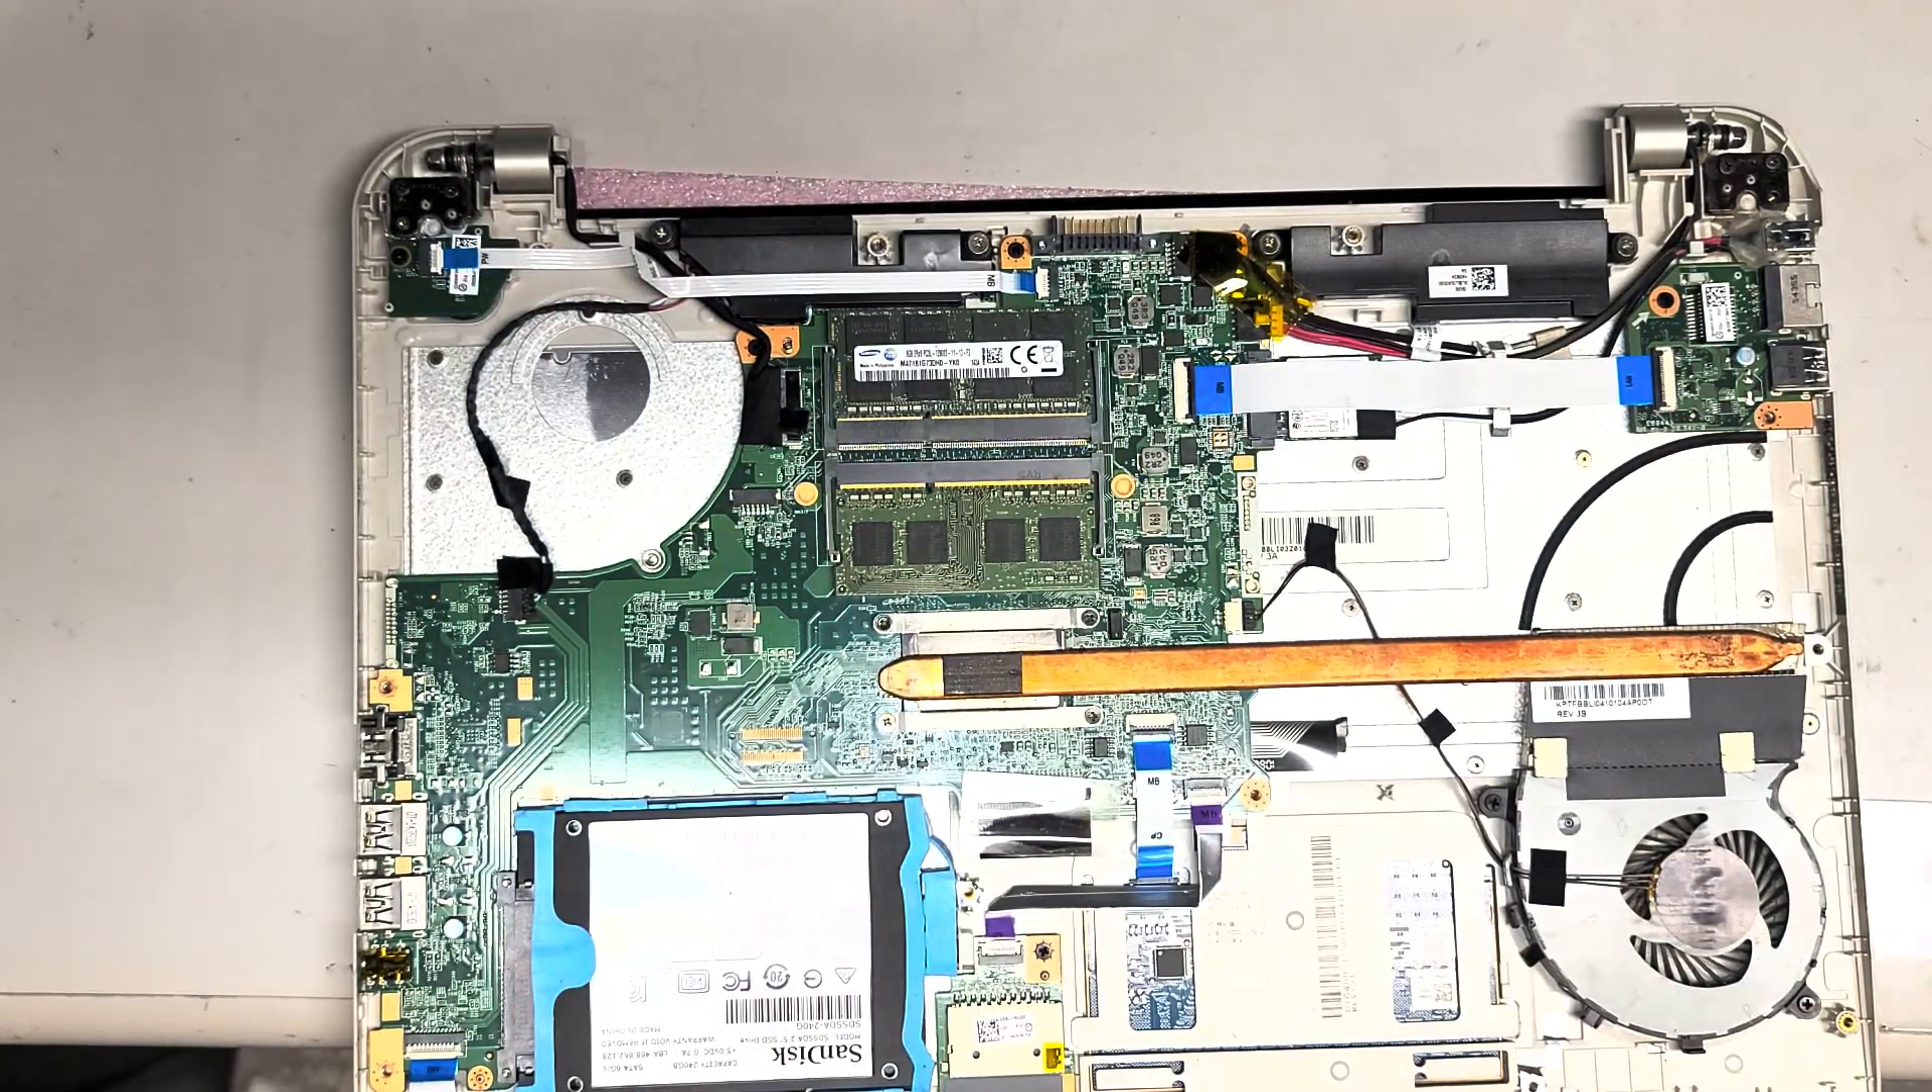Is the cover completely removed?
Yes.